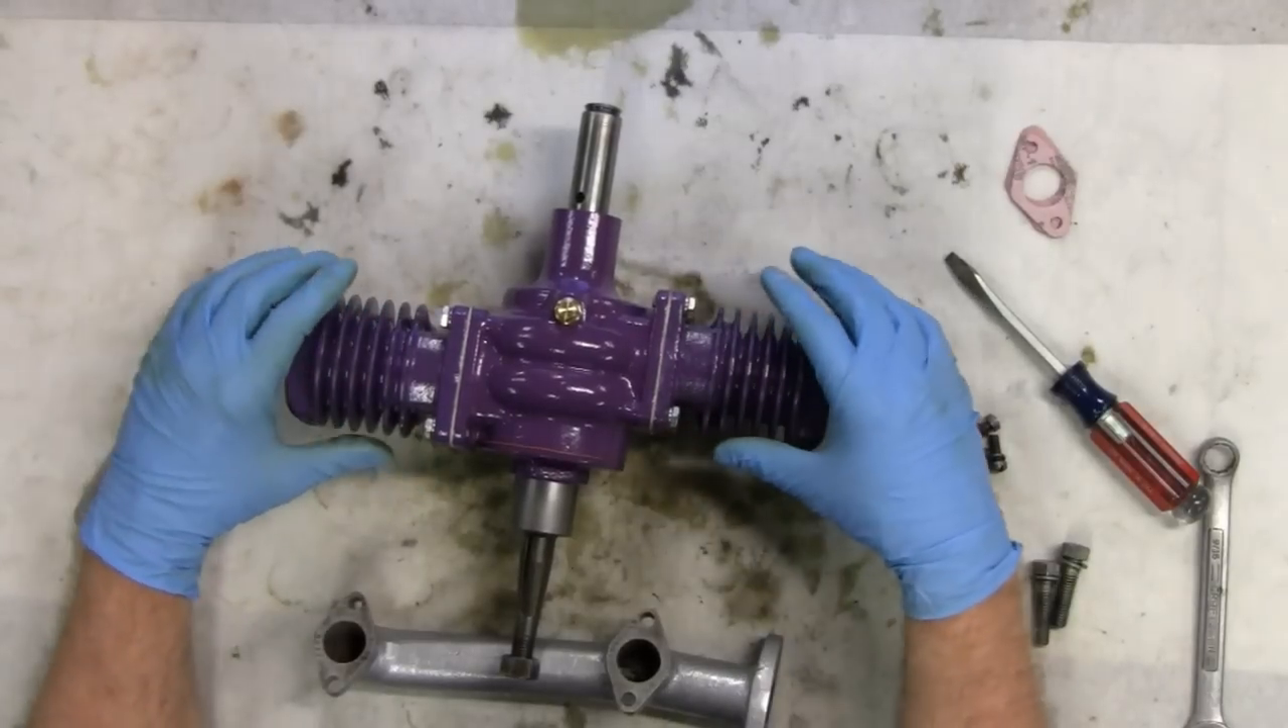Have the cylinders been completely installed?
Yes.